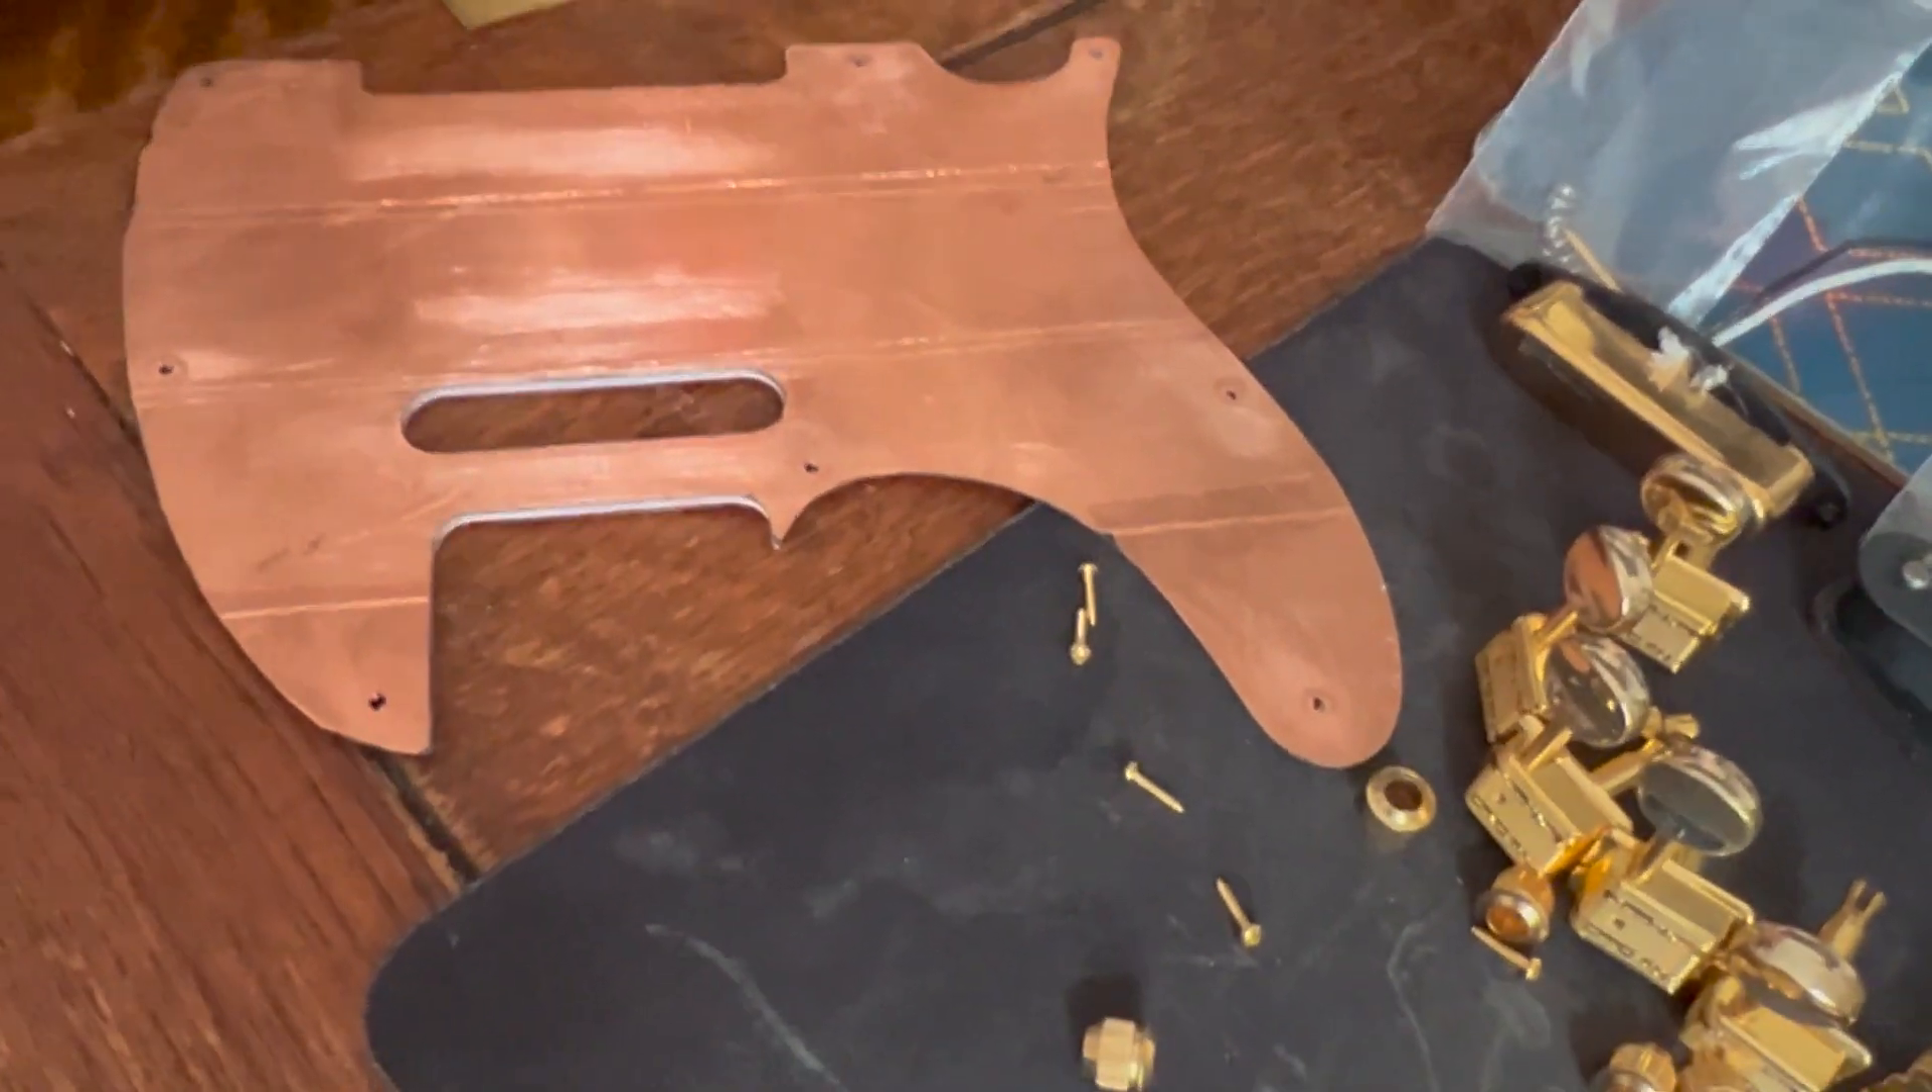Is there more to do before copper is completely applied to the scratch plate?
No.